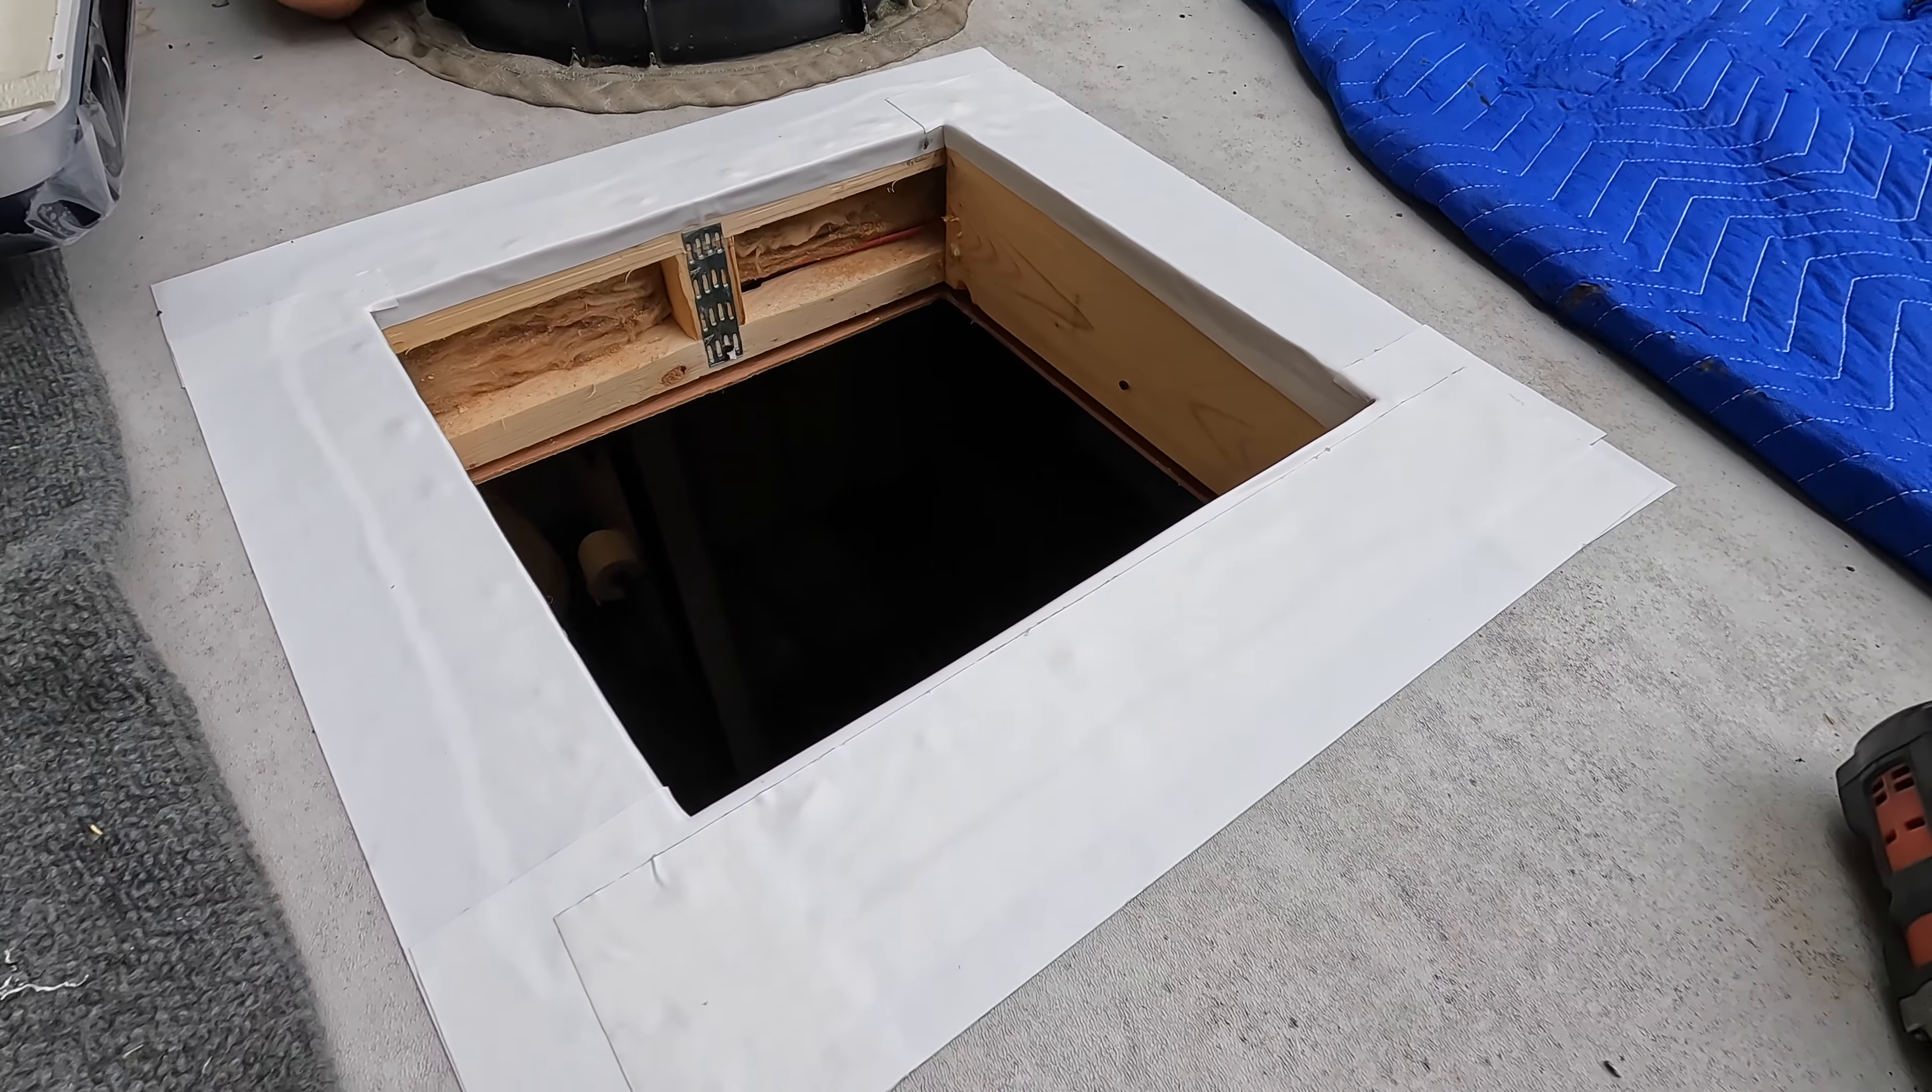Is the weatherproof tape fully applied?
Yes.